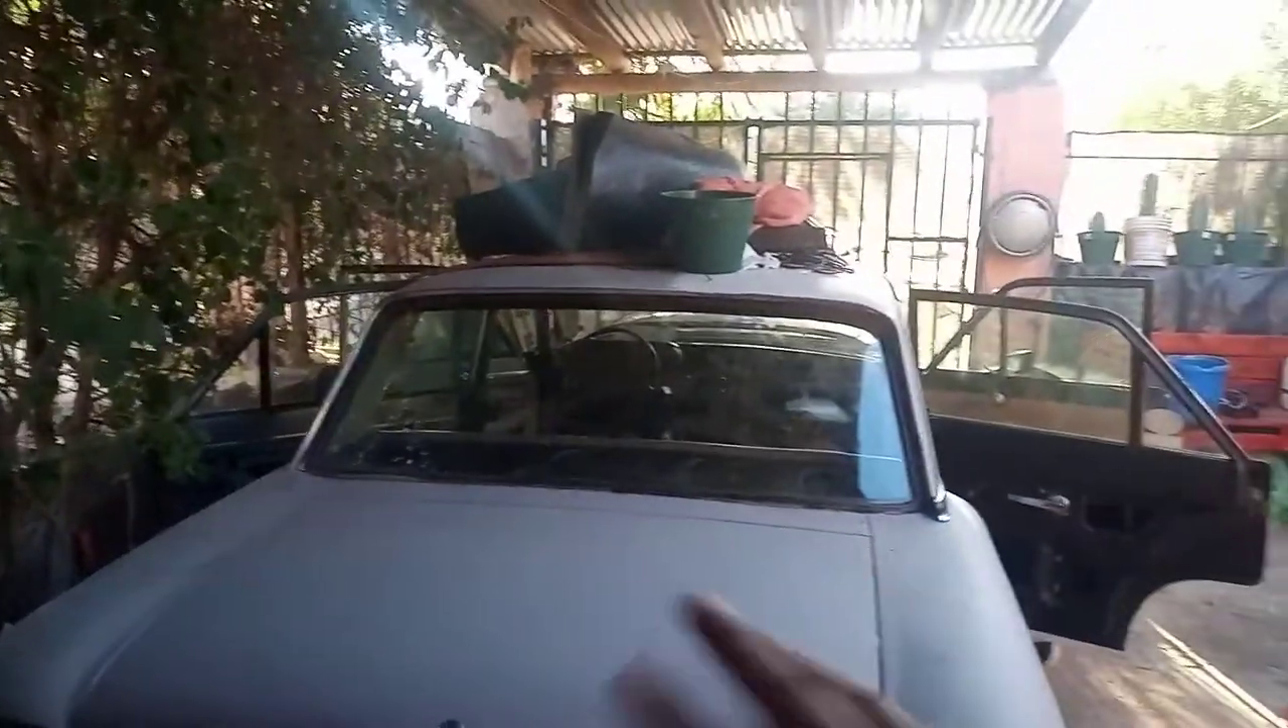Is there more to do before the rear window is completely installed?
No.